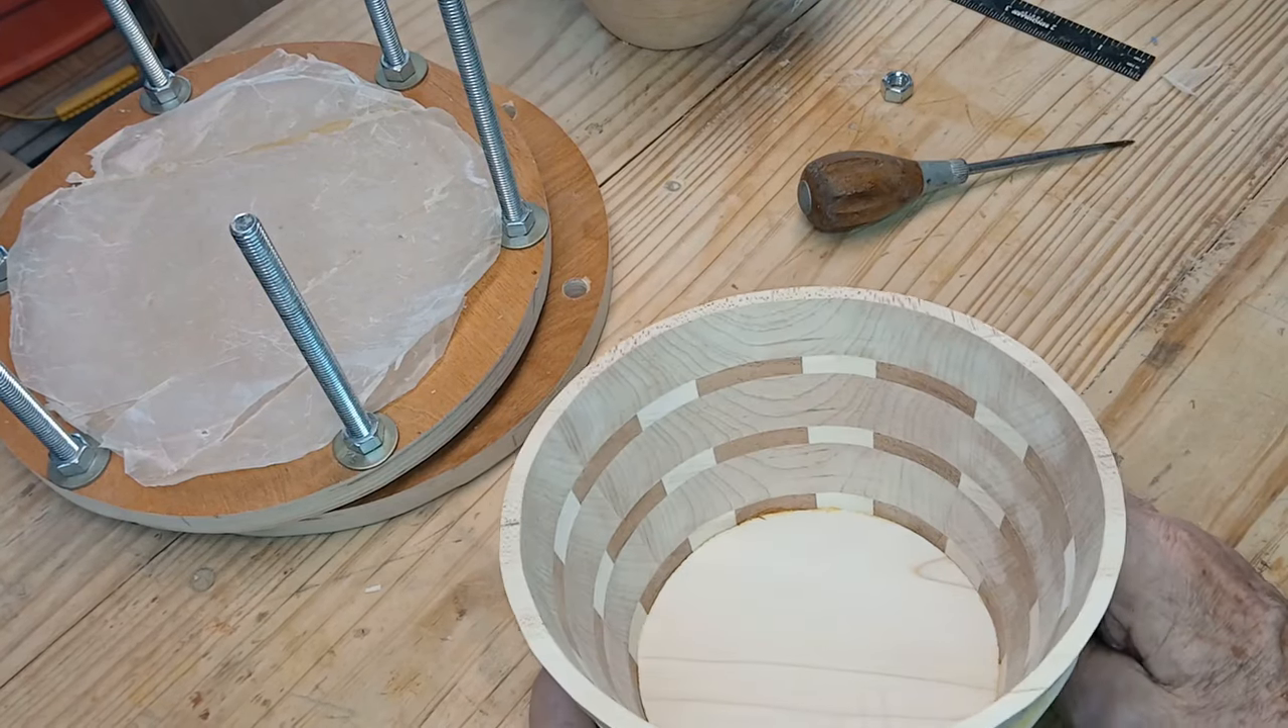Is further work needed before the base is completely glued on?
No.